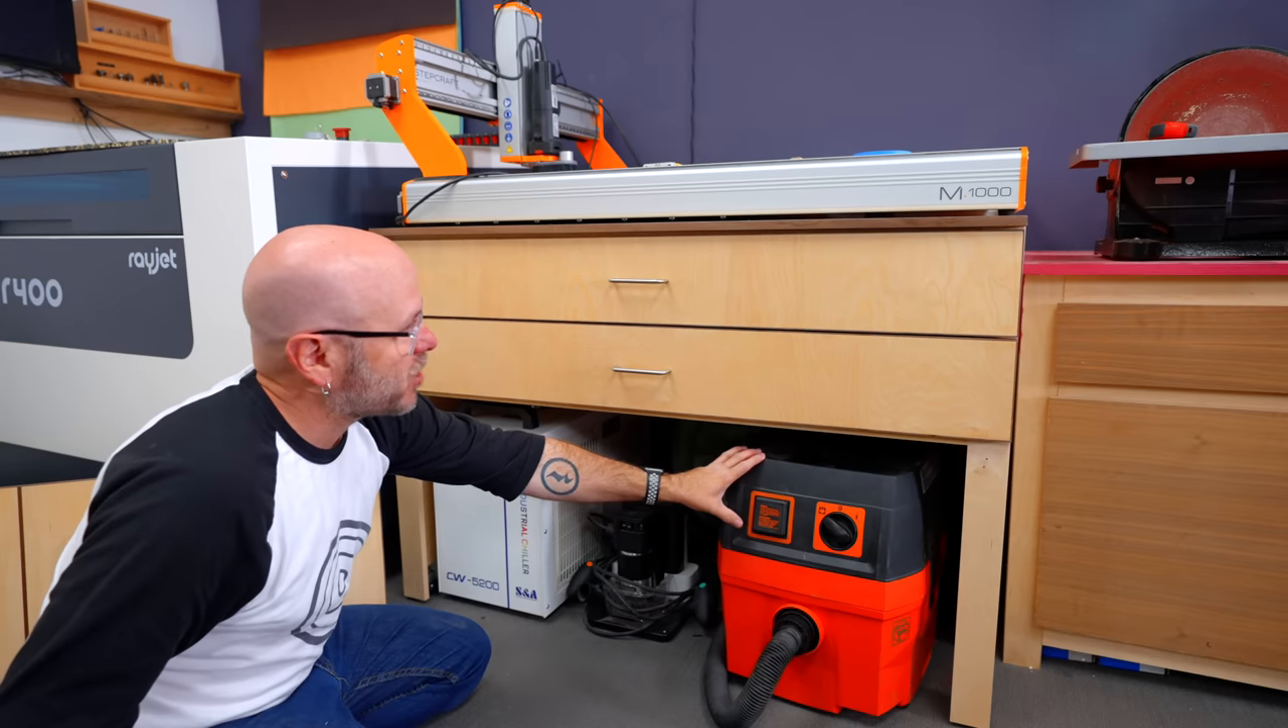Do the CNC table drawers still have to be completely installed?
No.